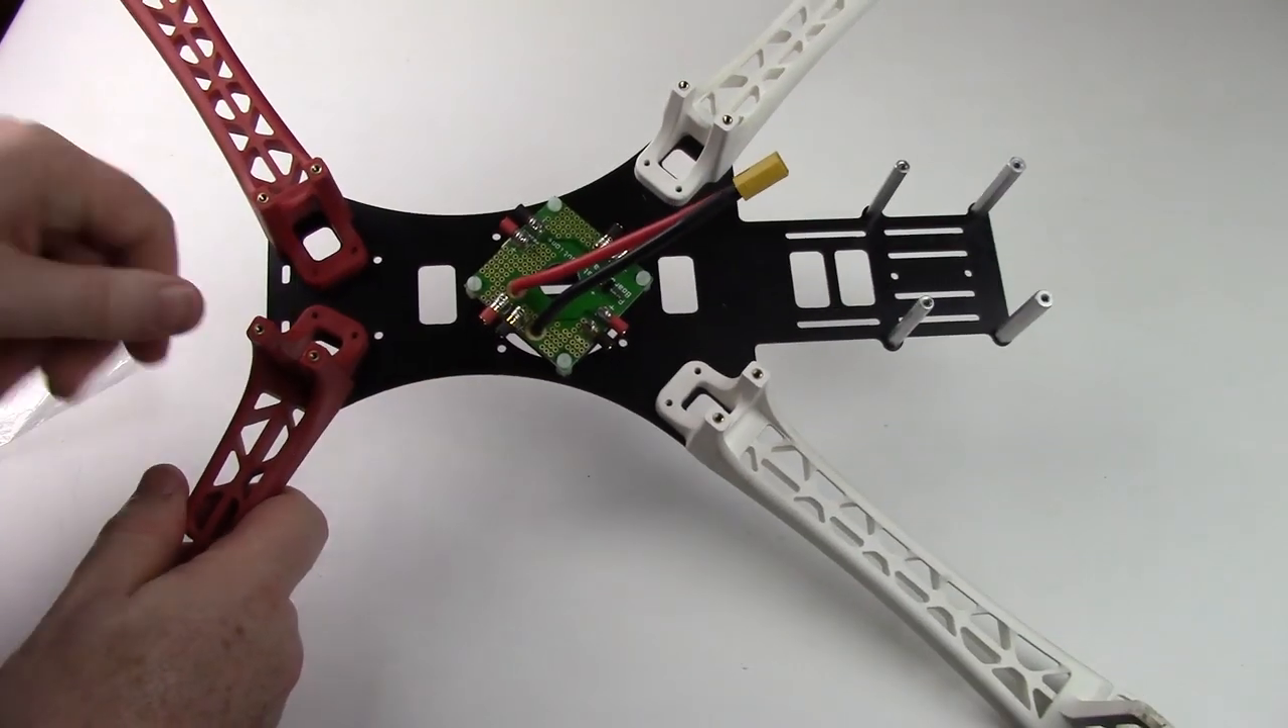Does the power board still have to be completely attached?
No.